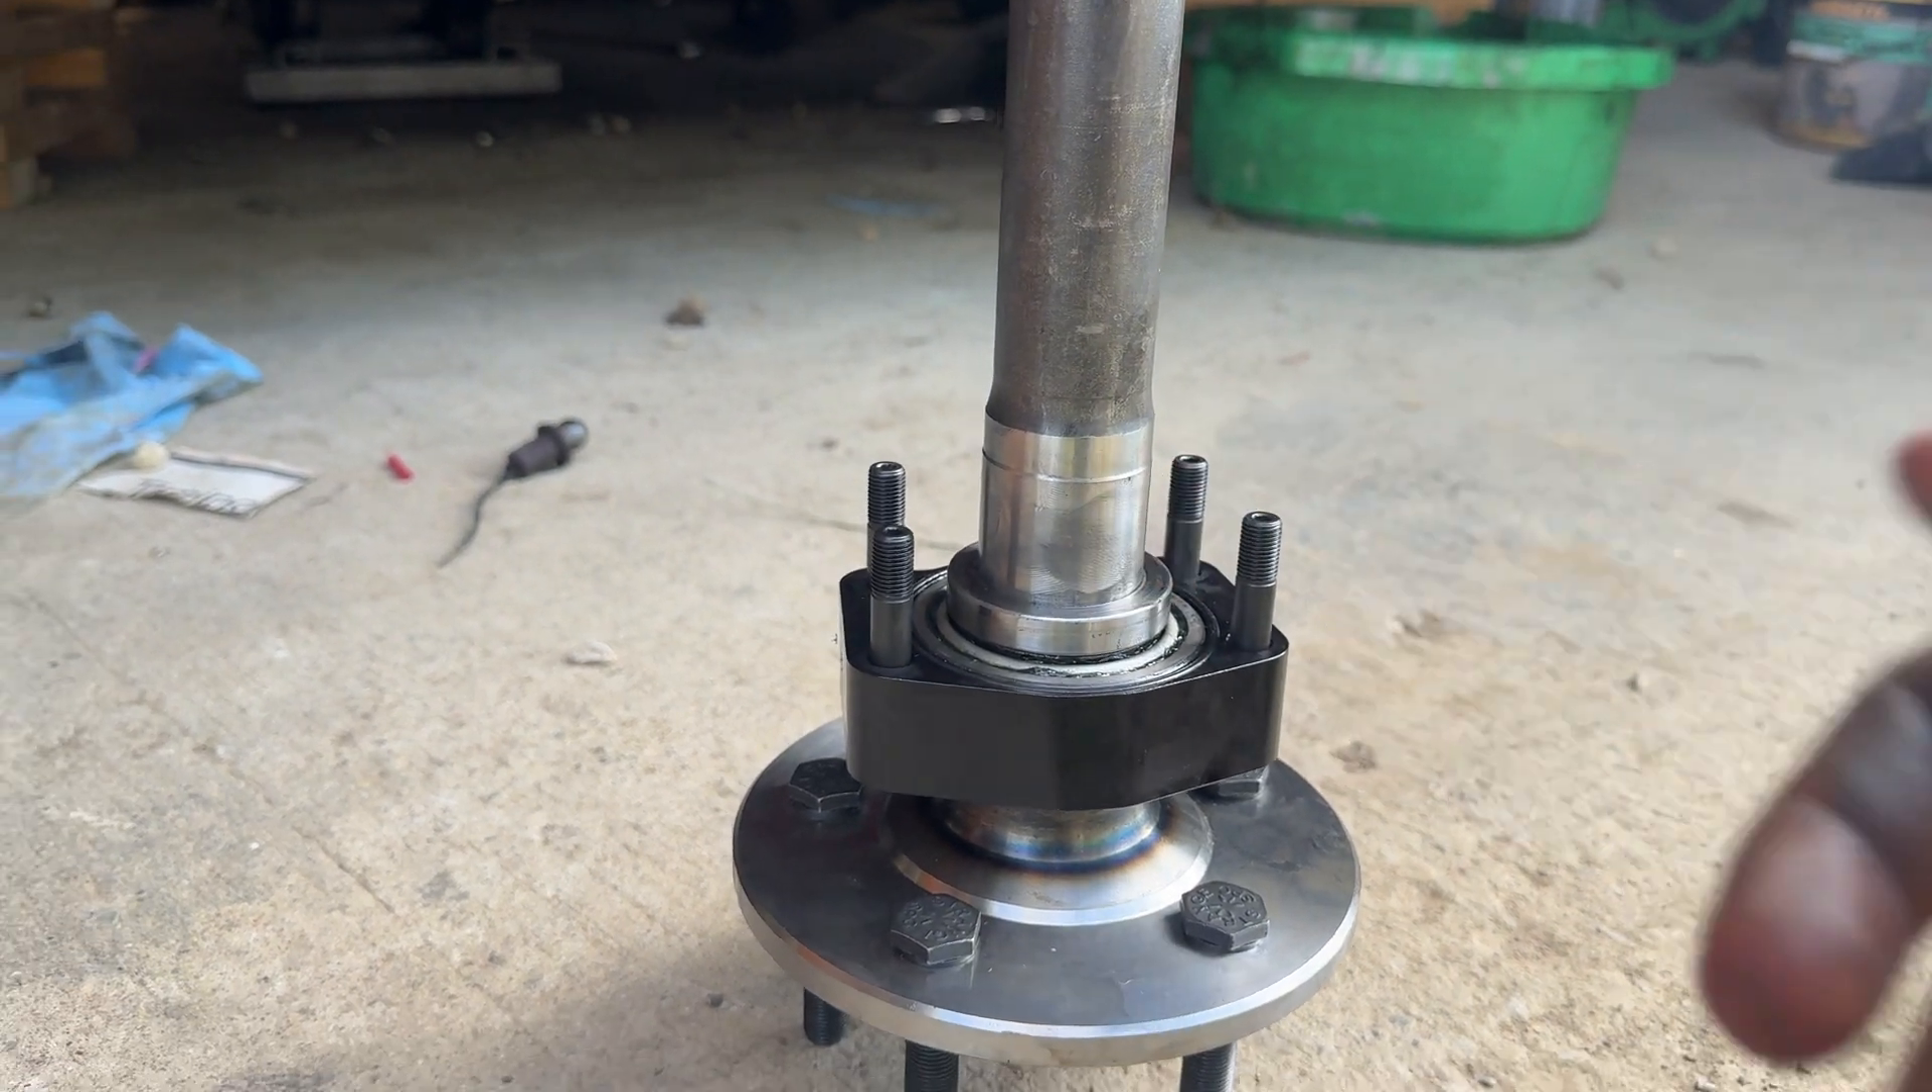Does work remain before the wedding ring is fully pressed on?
No.